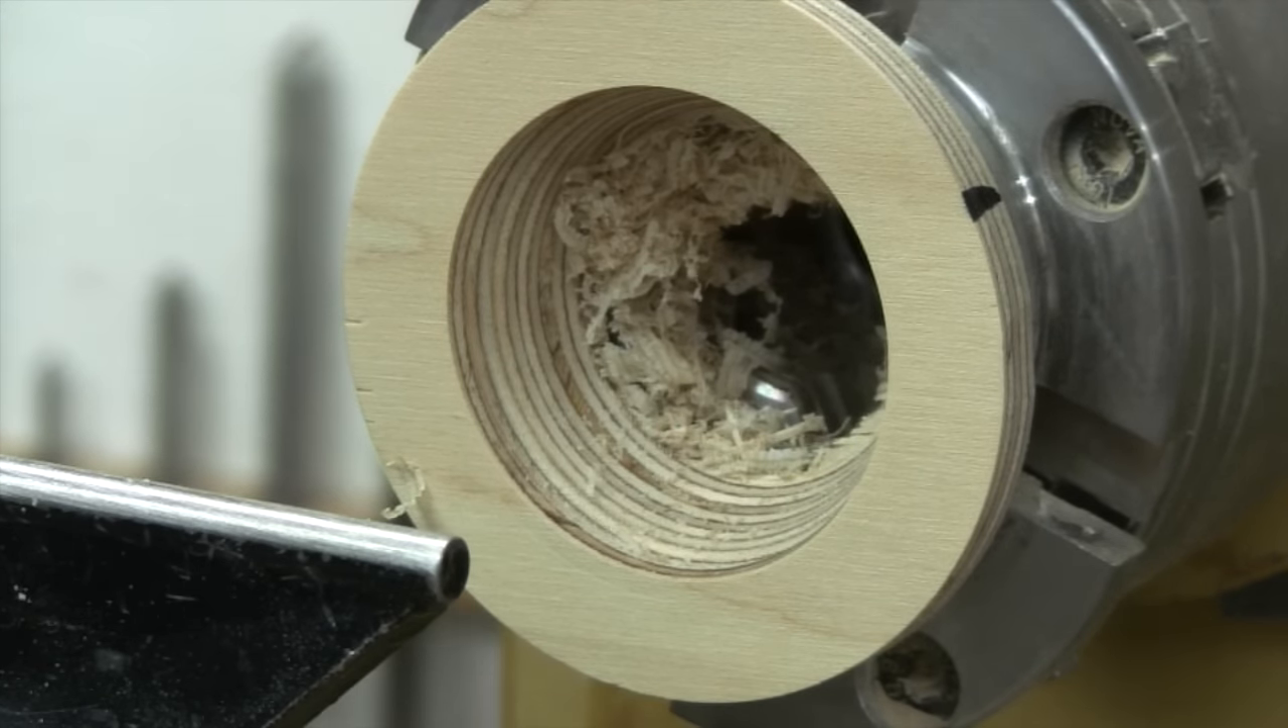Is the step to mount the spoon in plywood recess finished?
No.